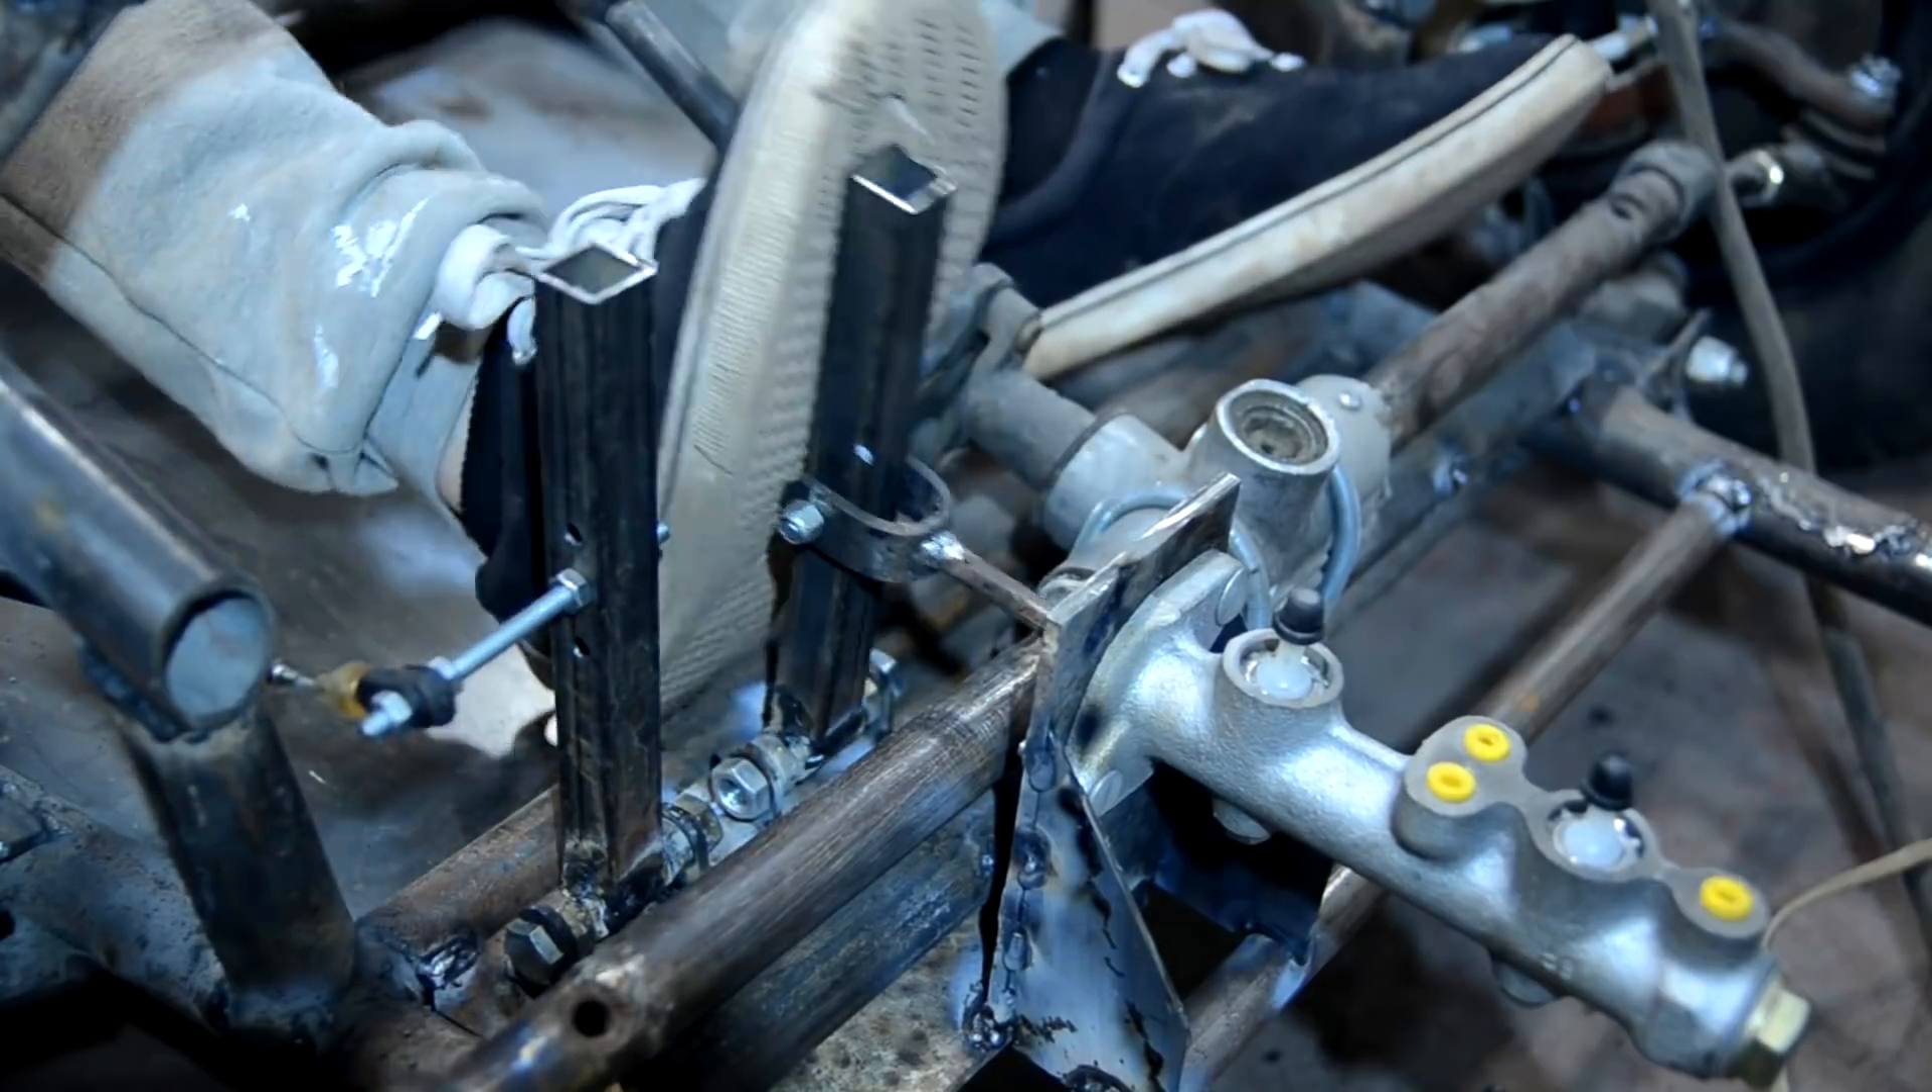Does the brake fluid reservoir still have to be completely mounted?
Yes.